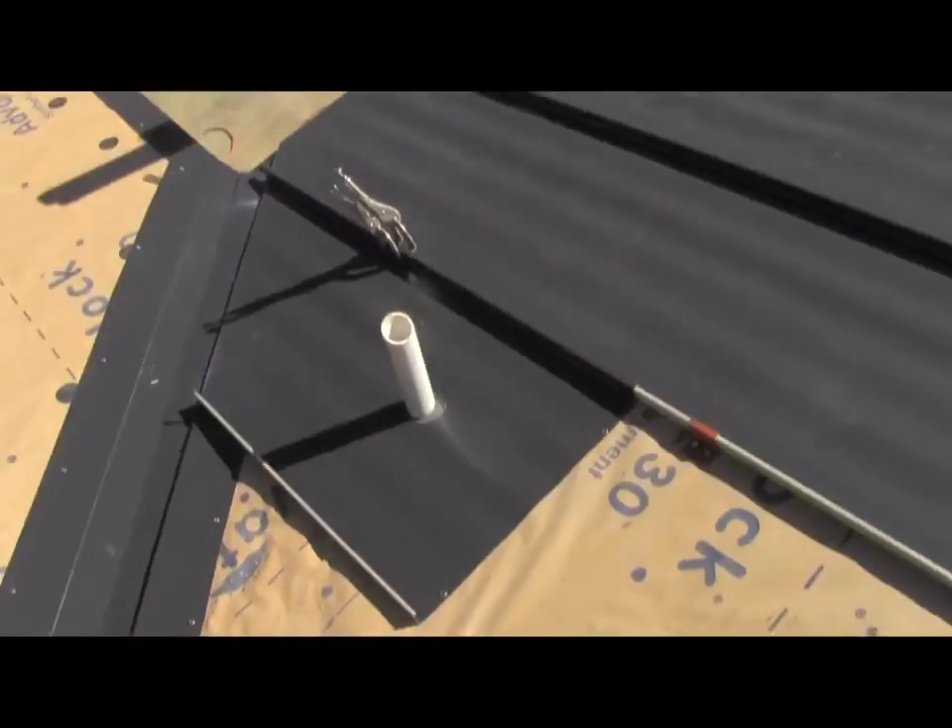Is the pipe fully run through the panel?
Yes.